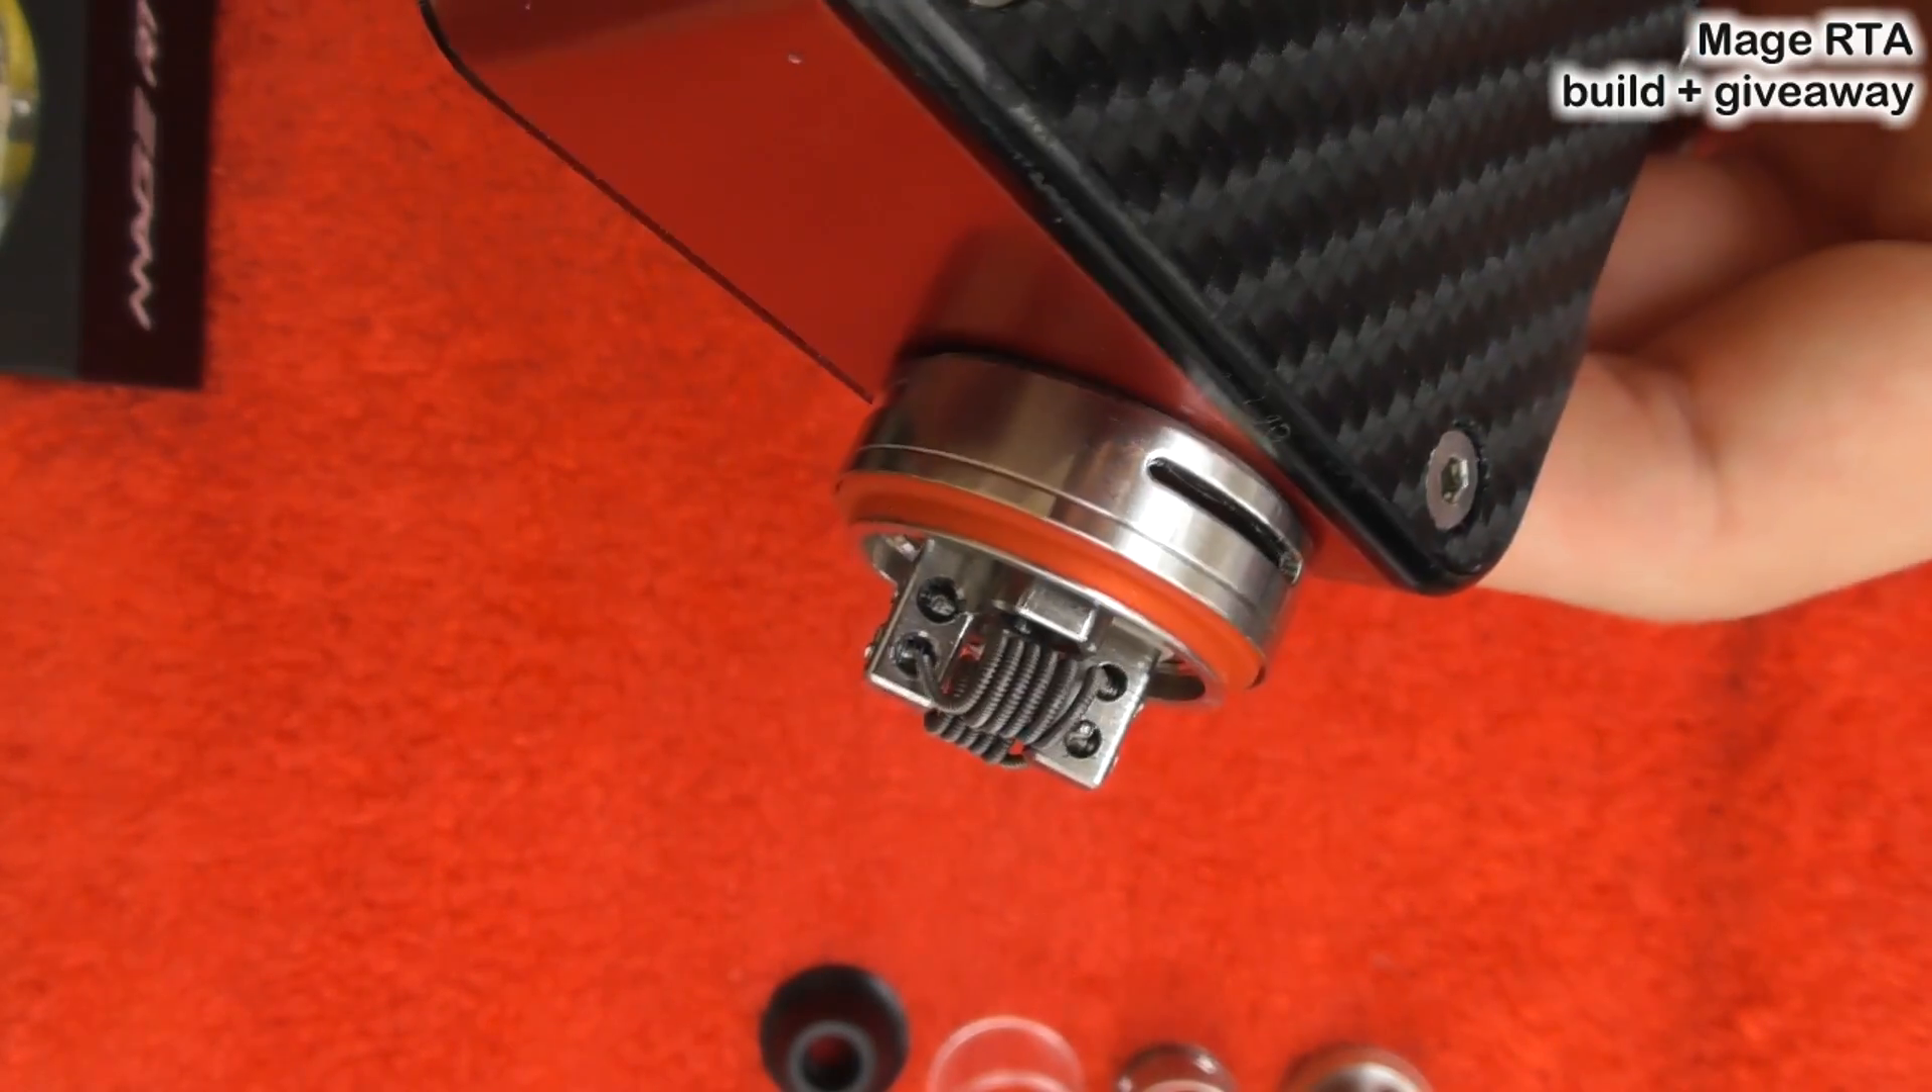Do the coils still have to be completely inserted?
No.